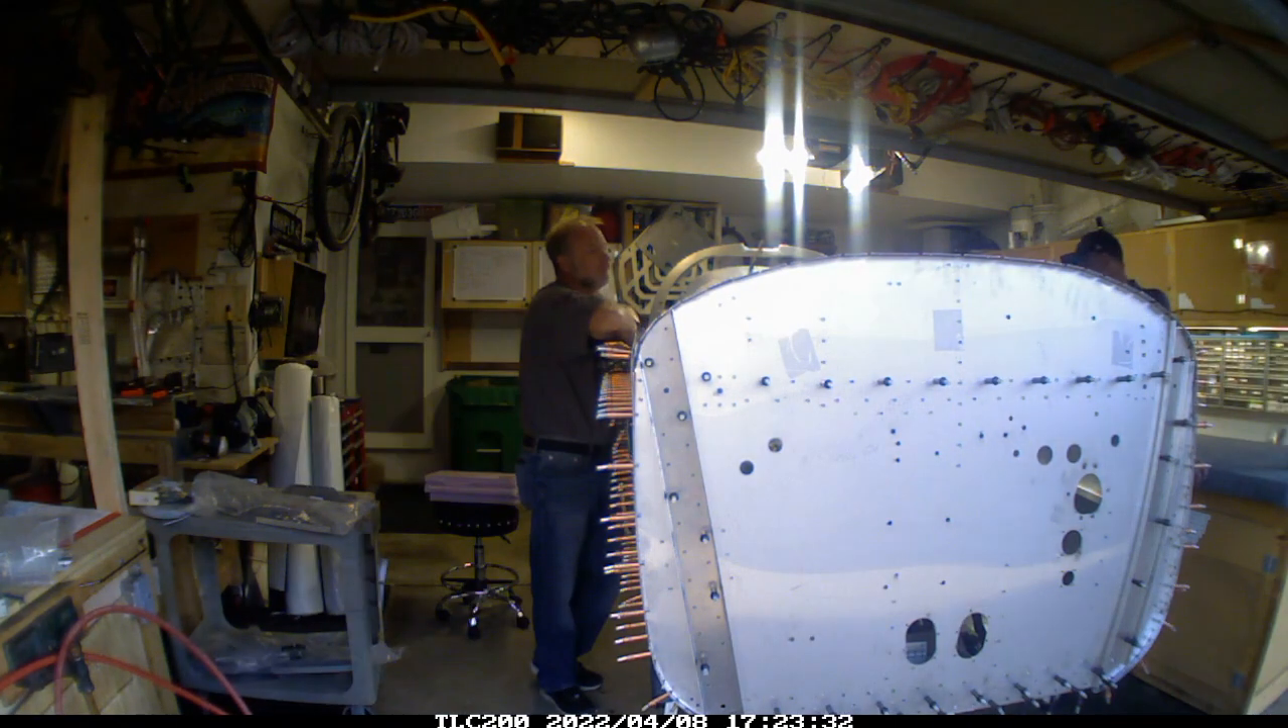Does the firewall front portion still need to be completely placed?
No.